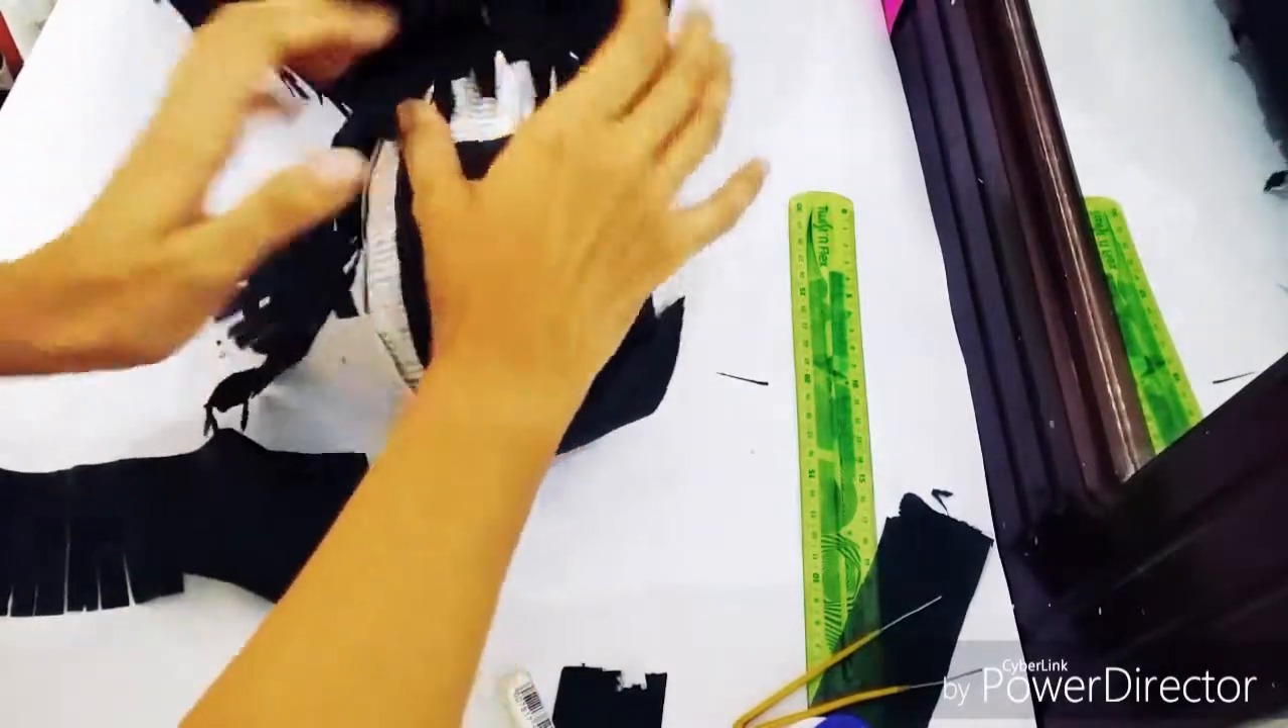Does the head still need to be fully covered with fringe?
Yes.